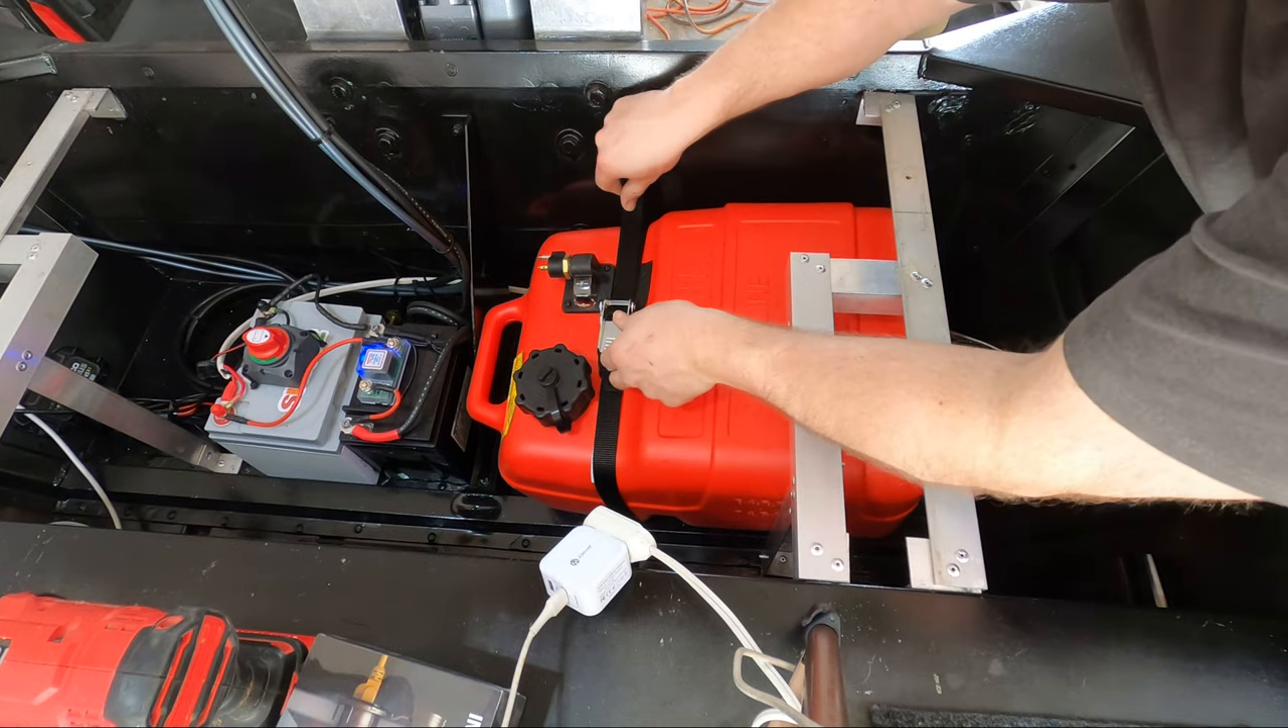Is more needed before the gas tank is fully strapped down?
Yes.